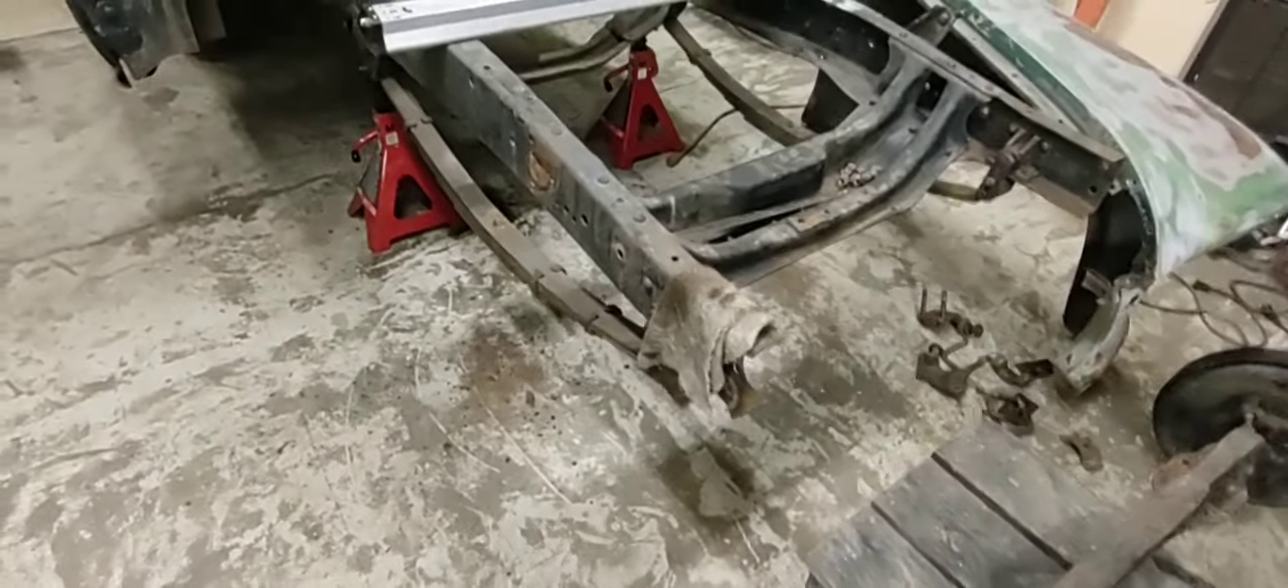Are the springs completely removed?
No.